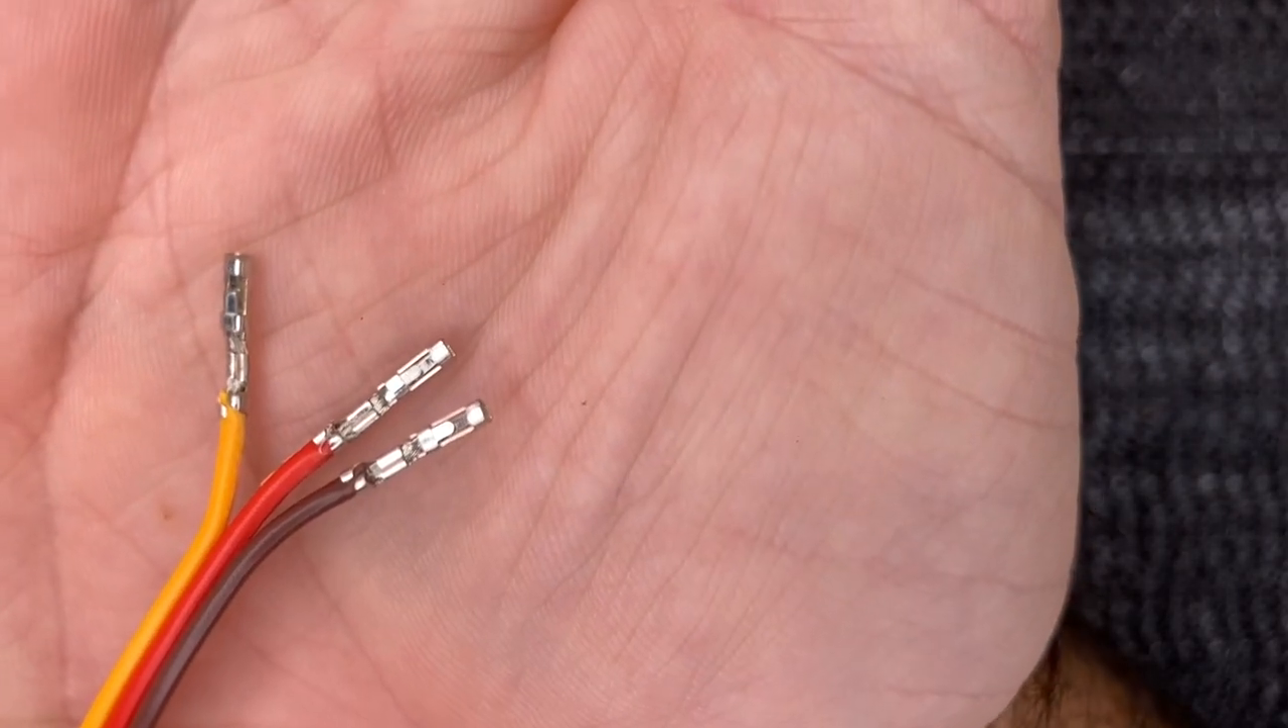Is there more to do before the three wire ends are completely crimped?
No.